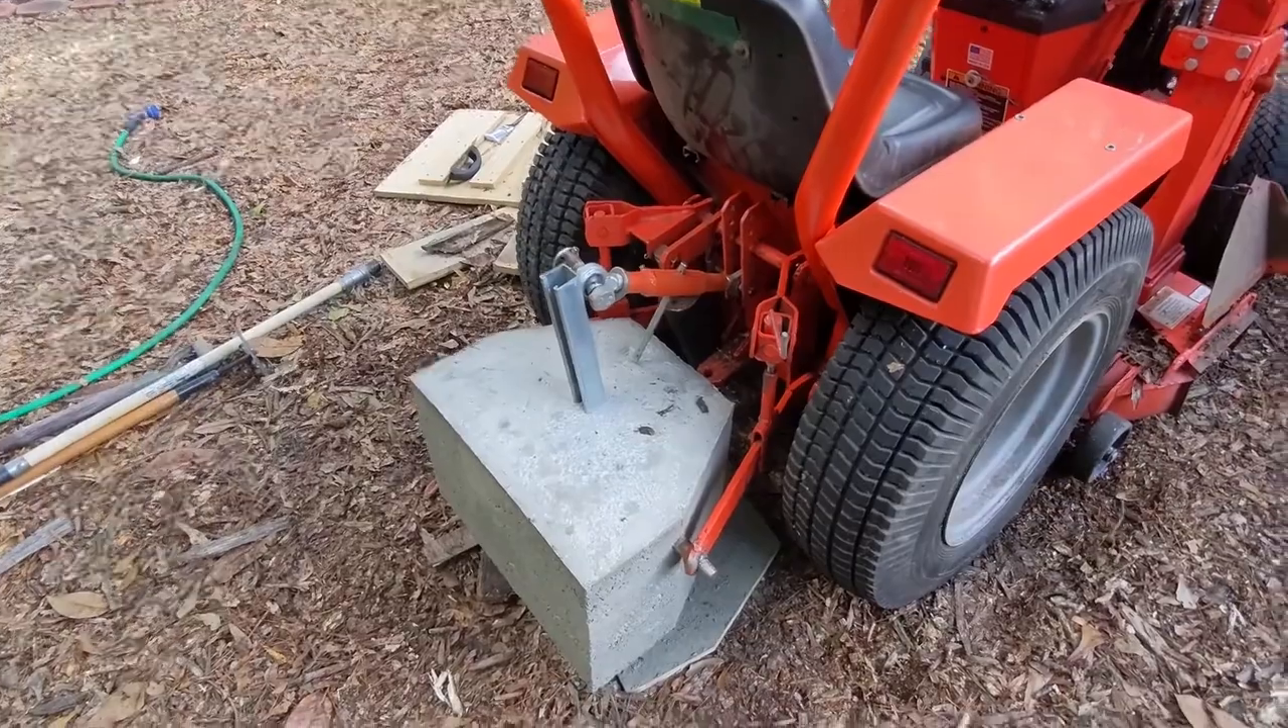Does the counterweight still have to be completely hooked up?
No.